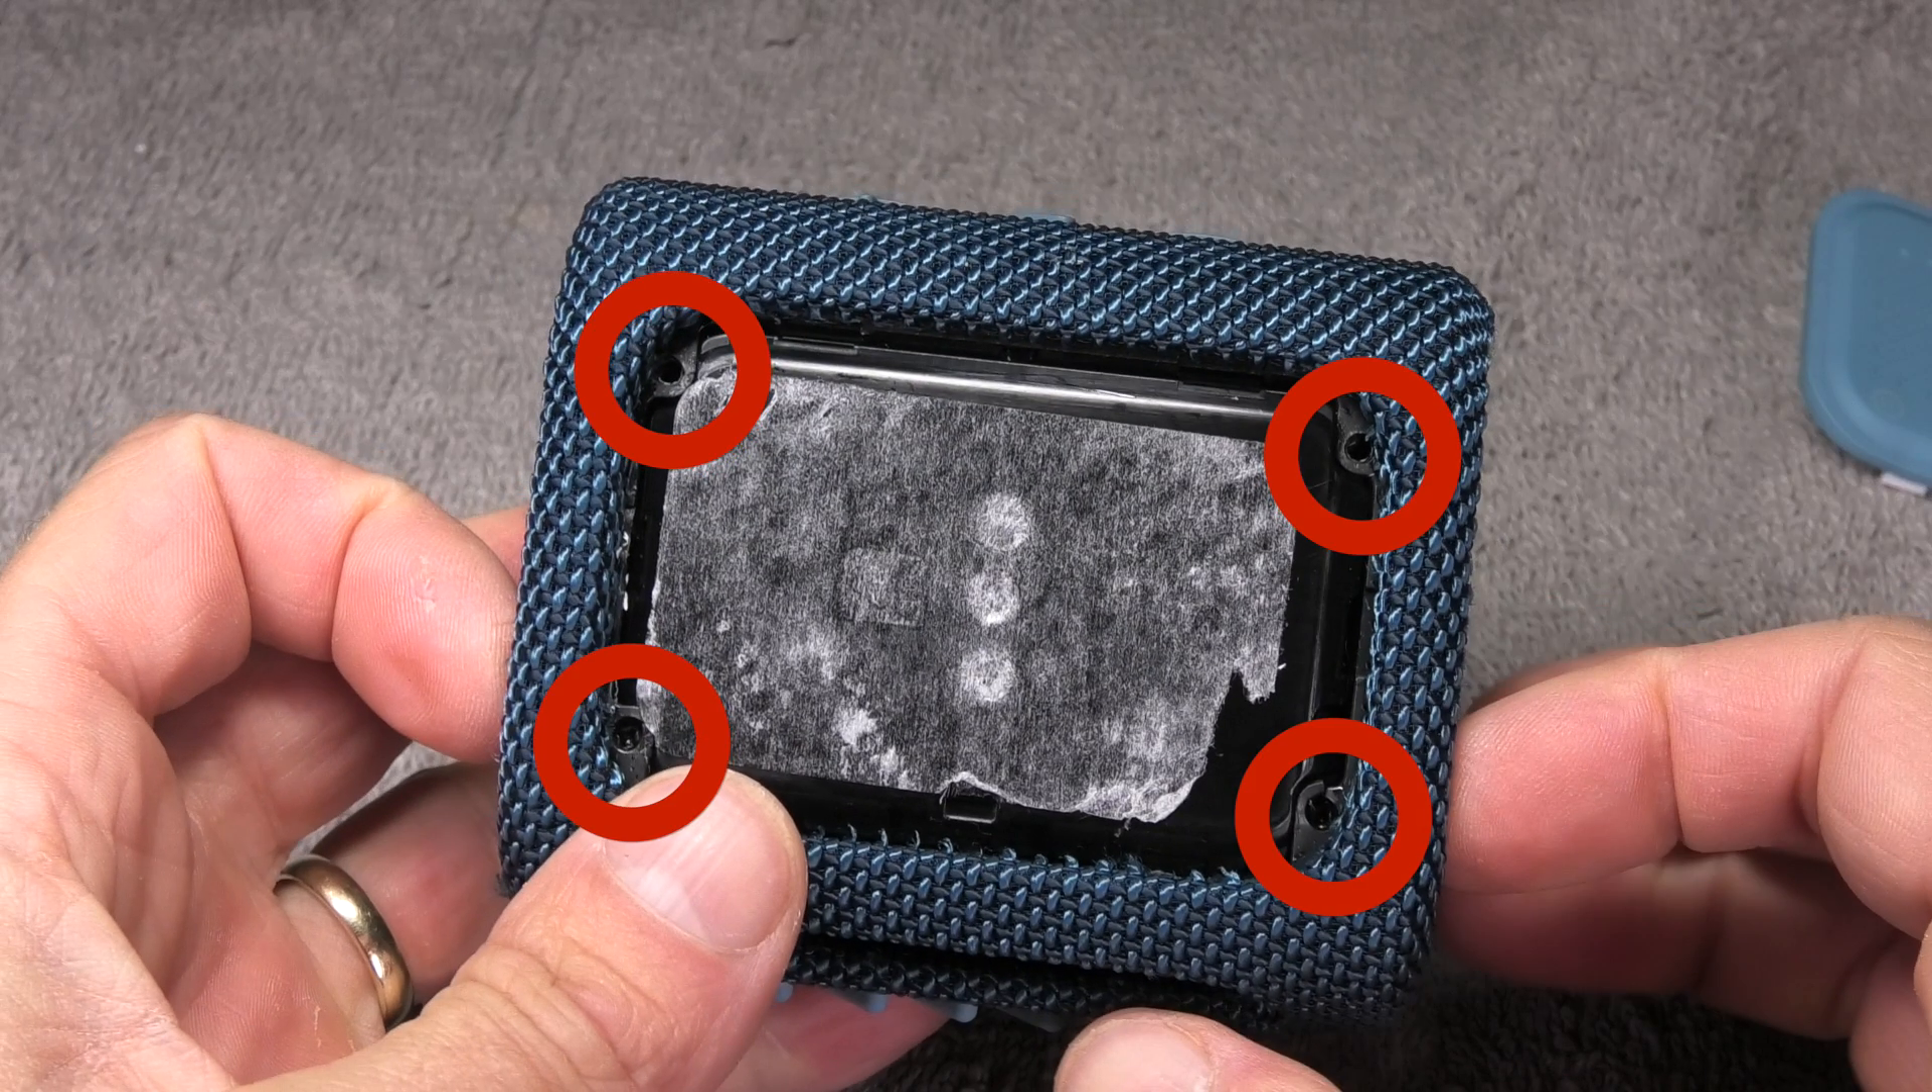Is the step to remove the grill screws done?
No.